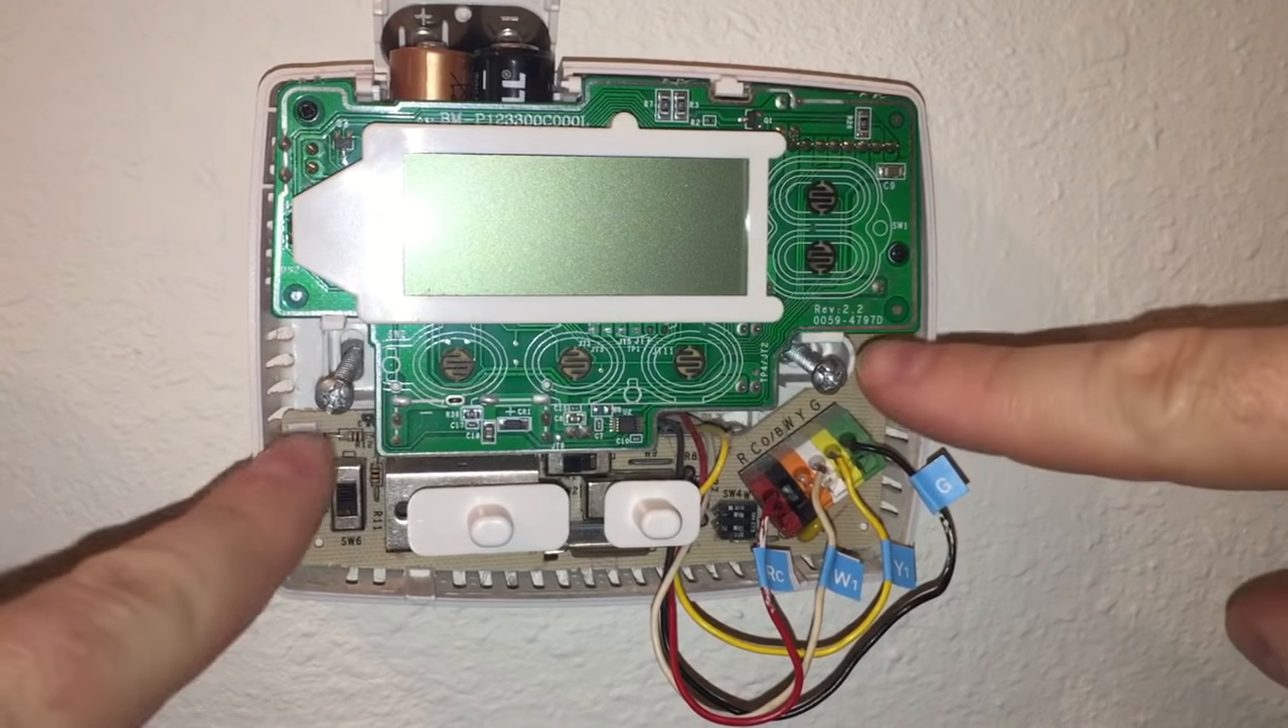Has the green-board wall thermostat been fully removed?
No.